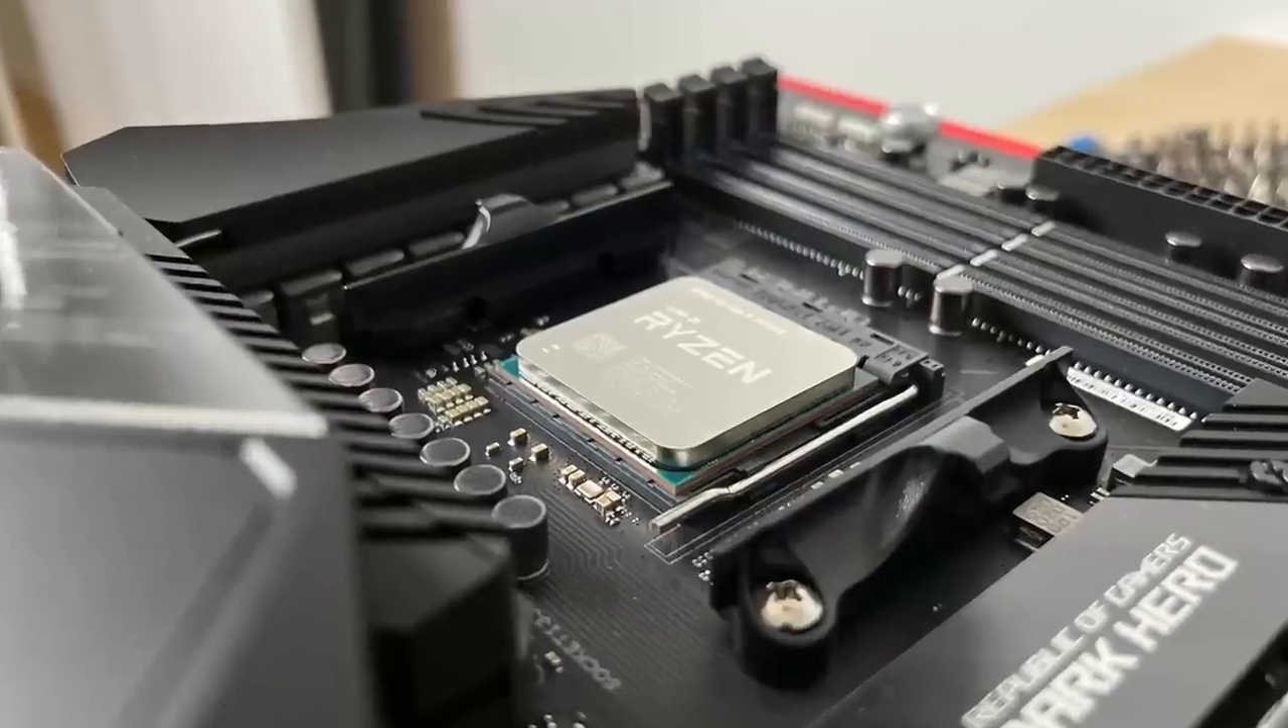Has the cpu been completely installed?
Yes.